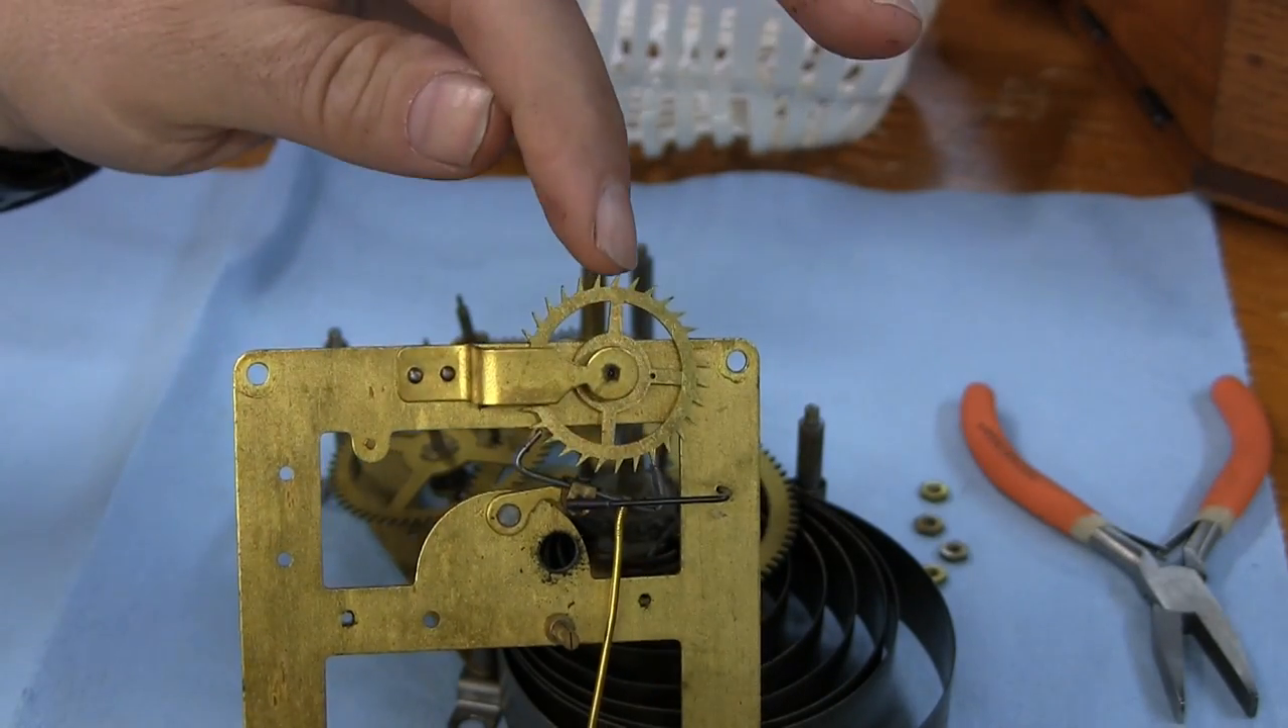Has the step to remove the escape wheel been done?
No.